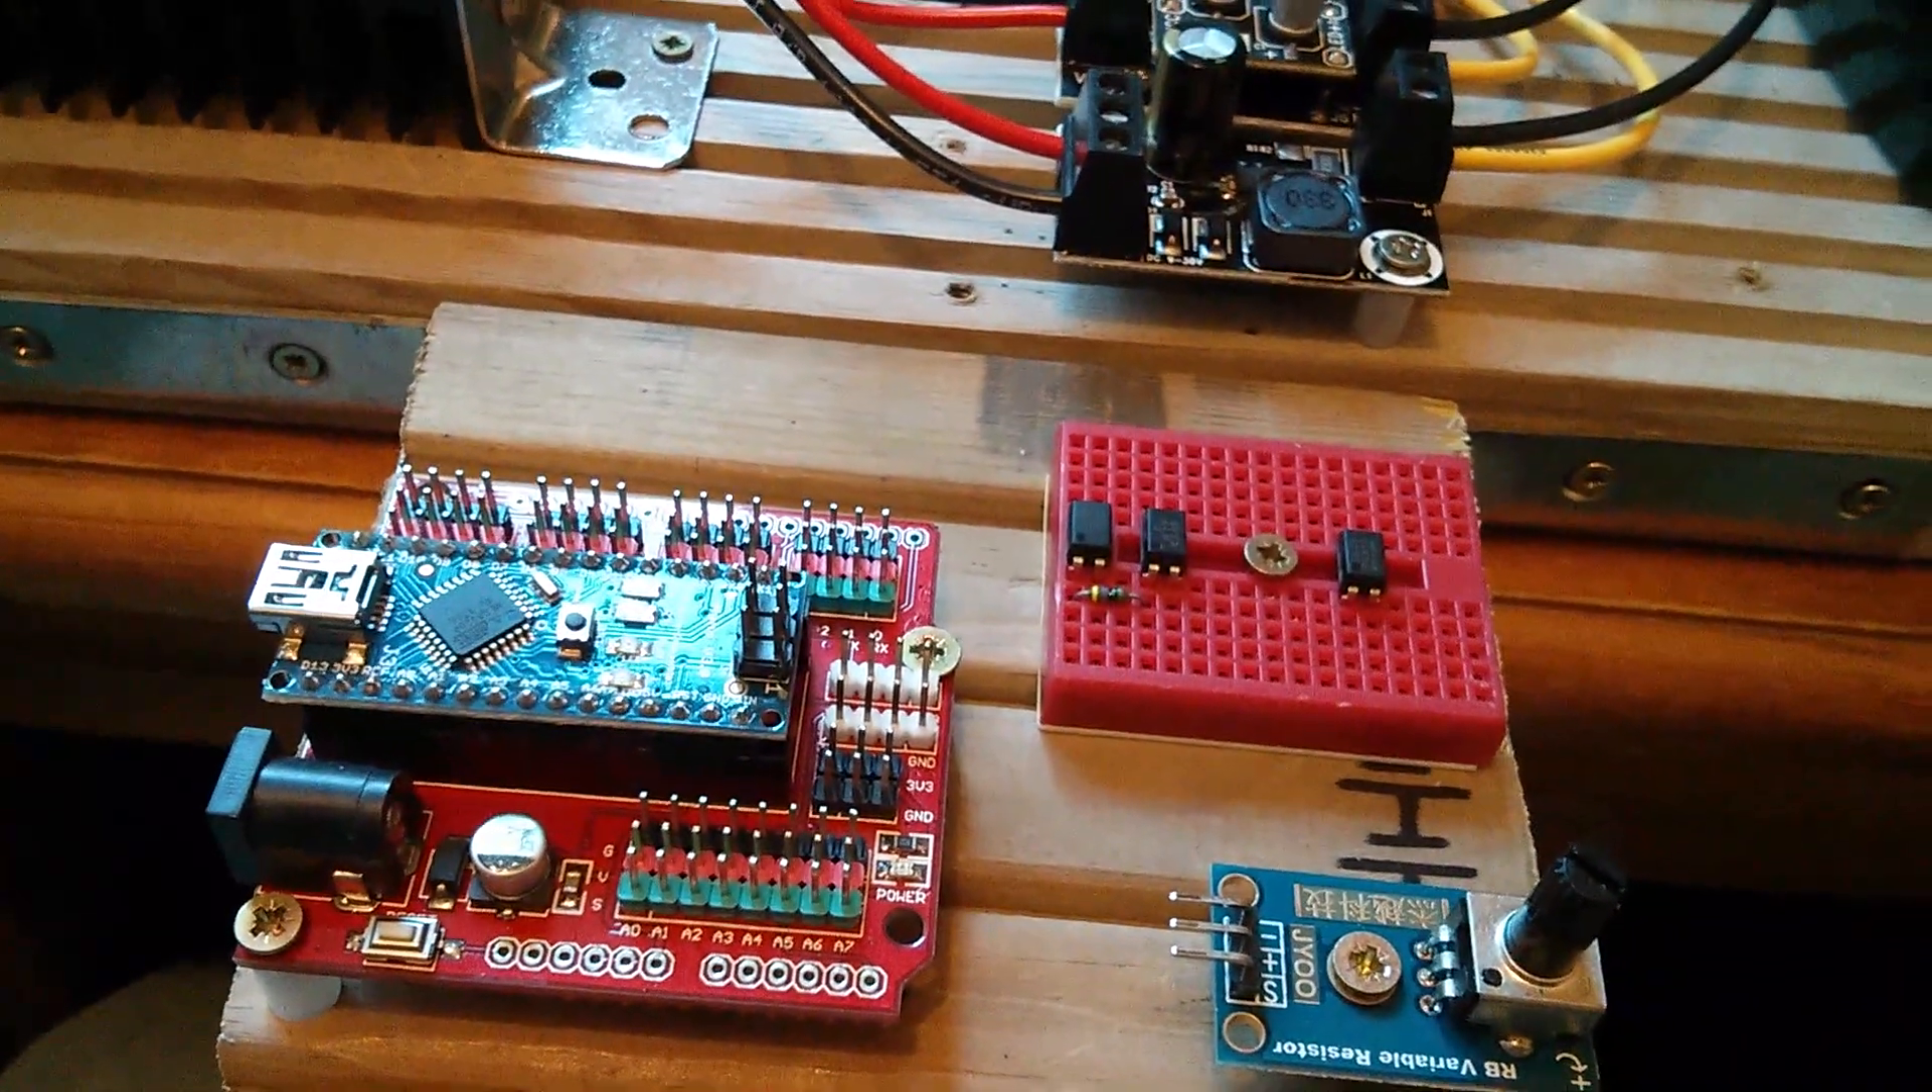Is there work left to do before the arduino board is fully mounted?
No.